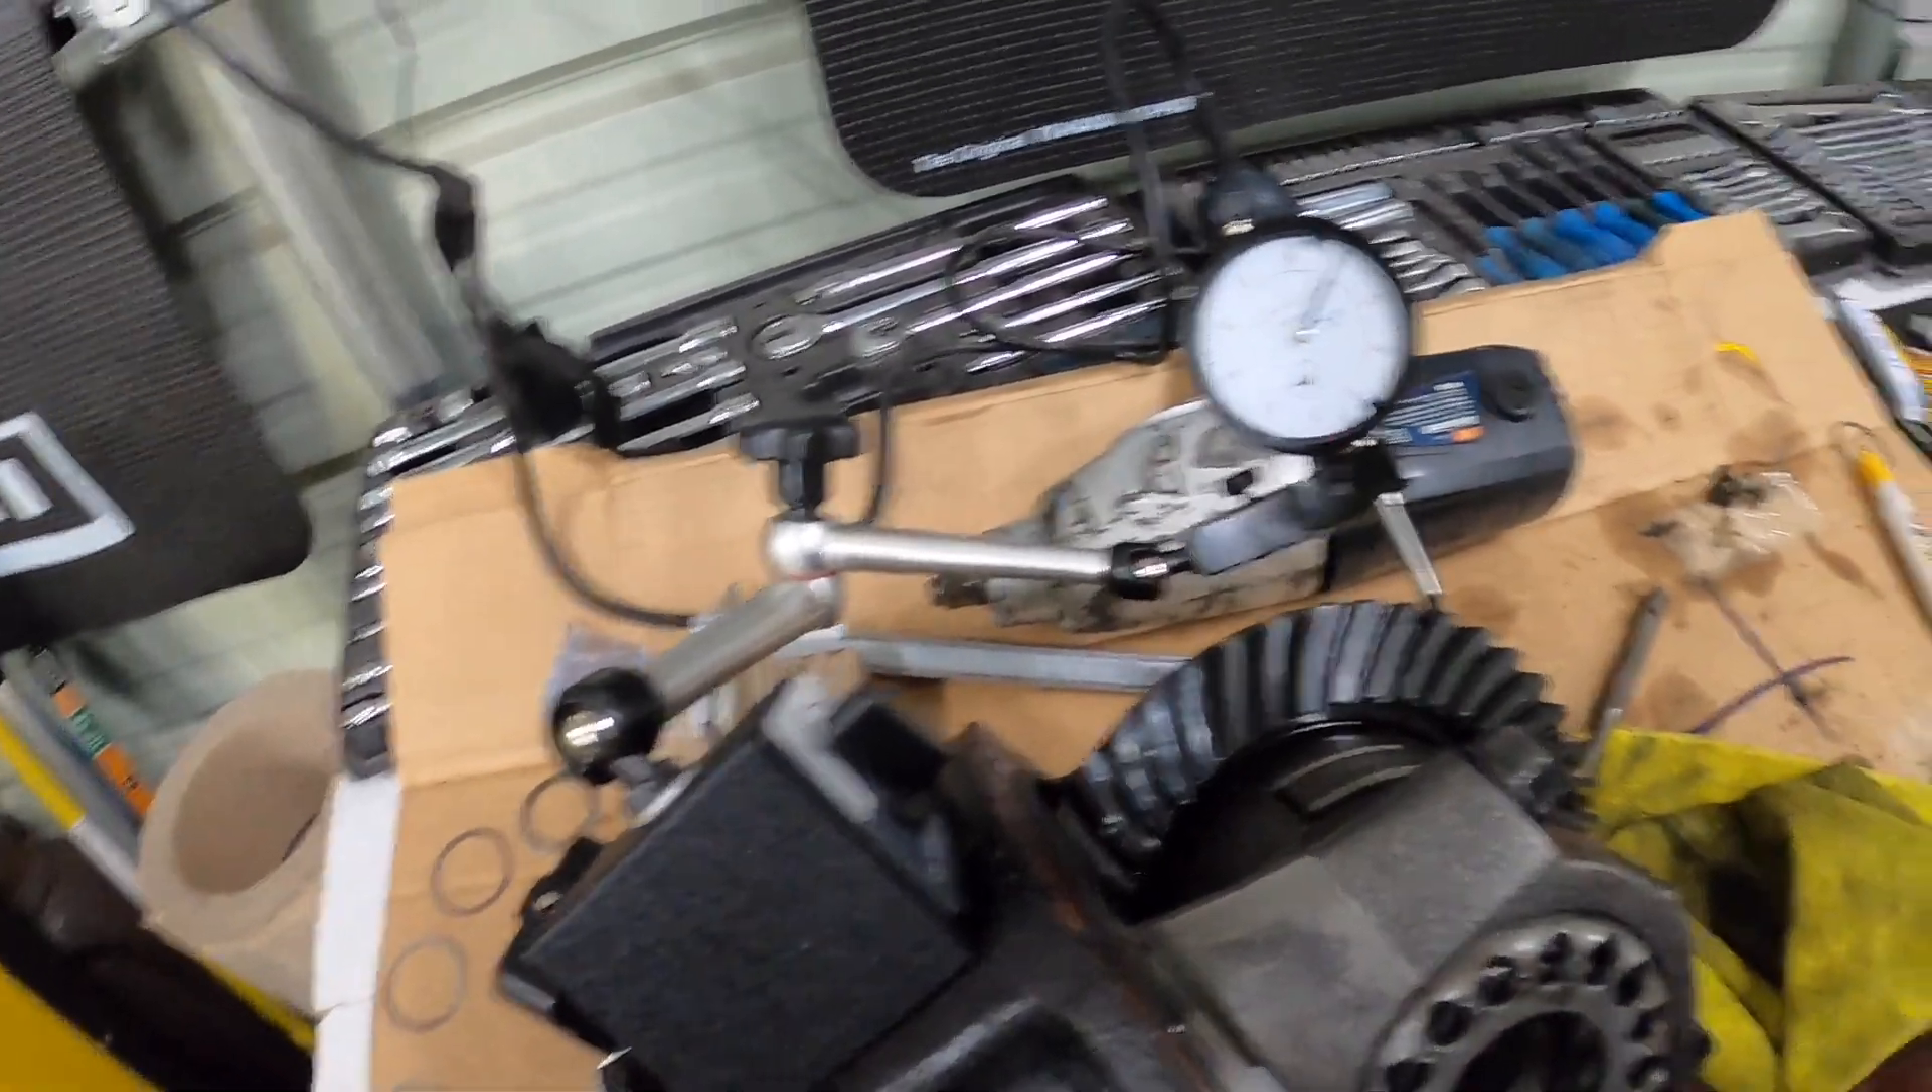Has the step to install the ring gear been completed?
Yes.